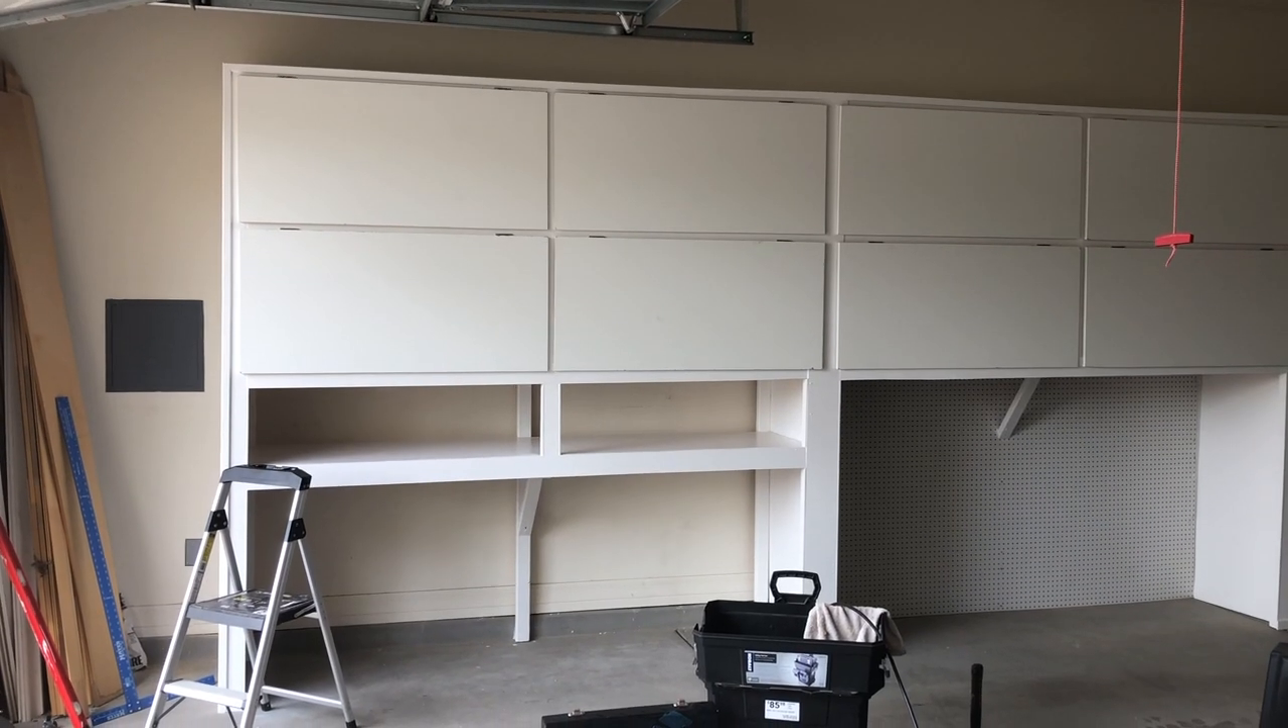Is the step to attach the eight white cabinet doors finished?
Yes.